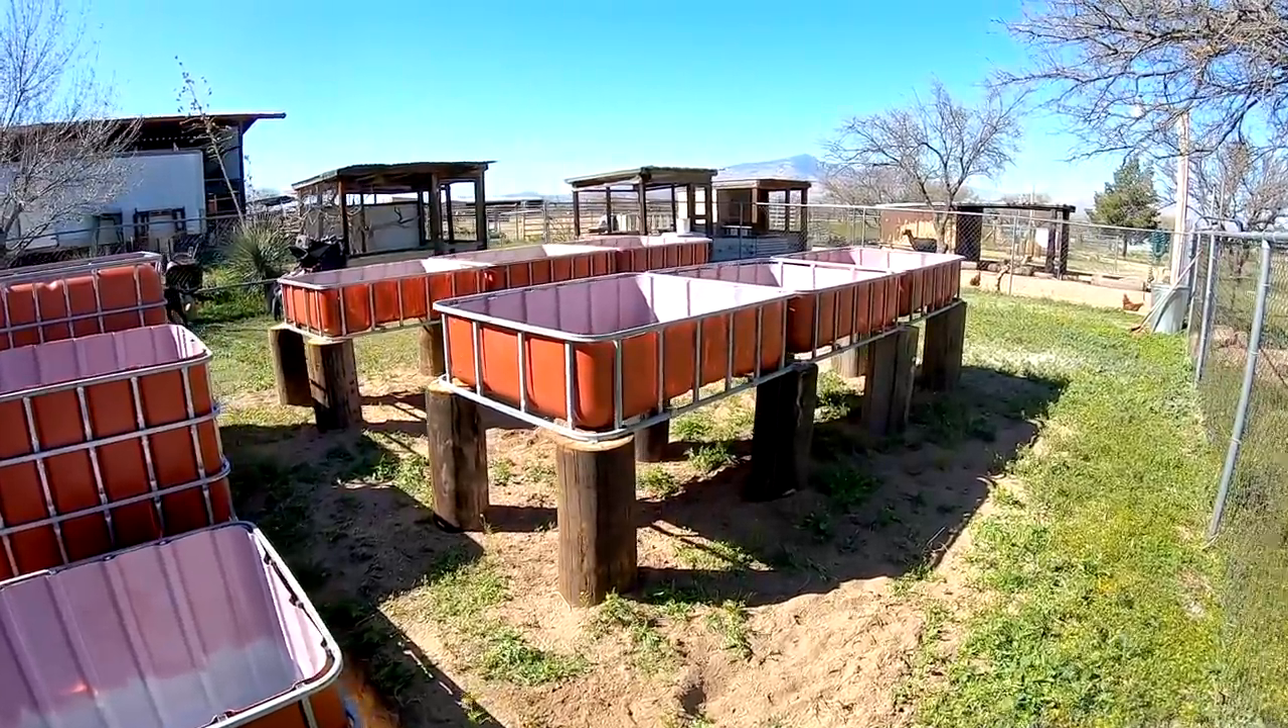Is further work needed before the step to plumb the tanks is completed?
Yes.